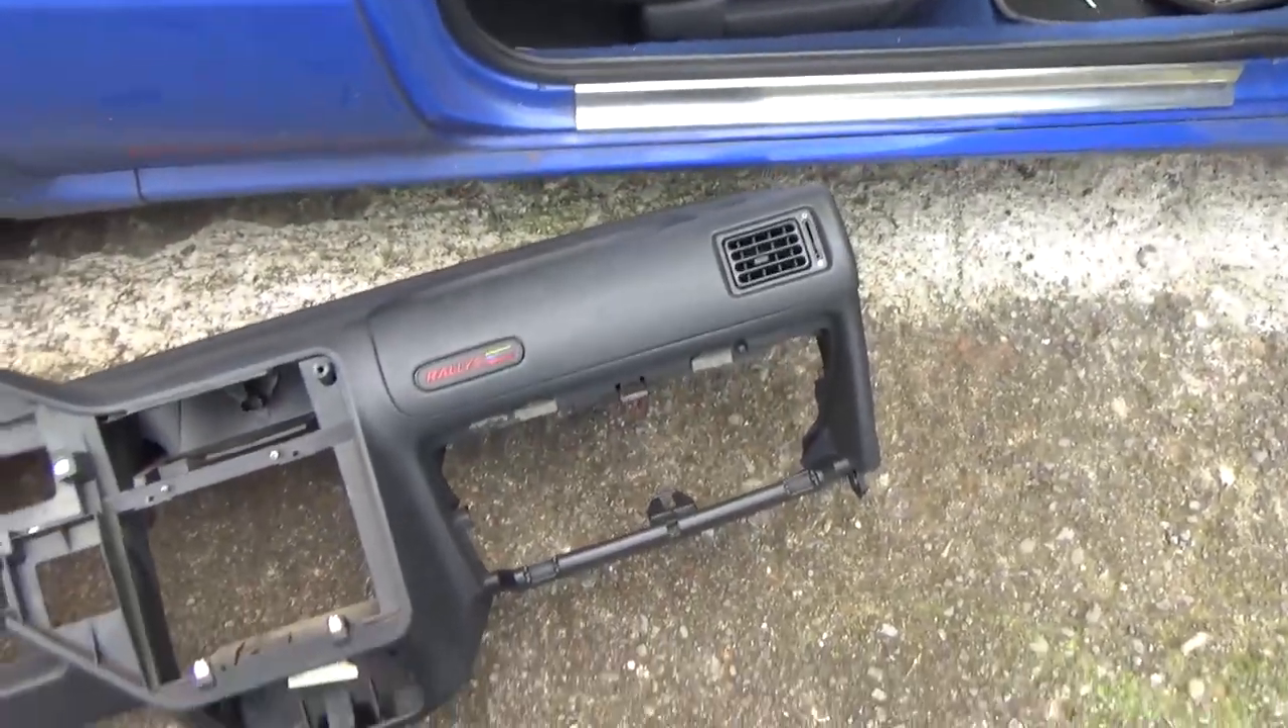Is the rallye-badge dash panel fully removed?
Yes.